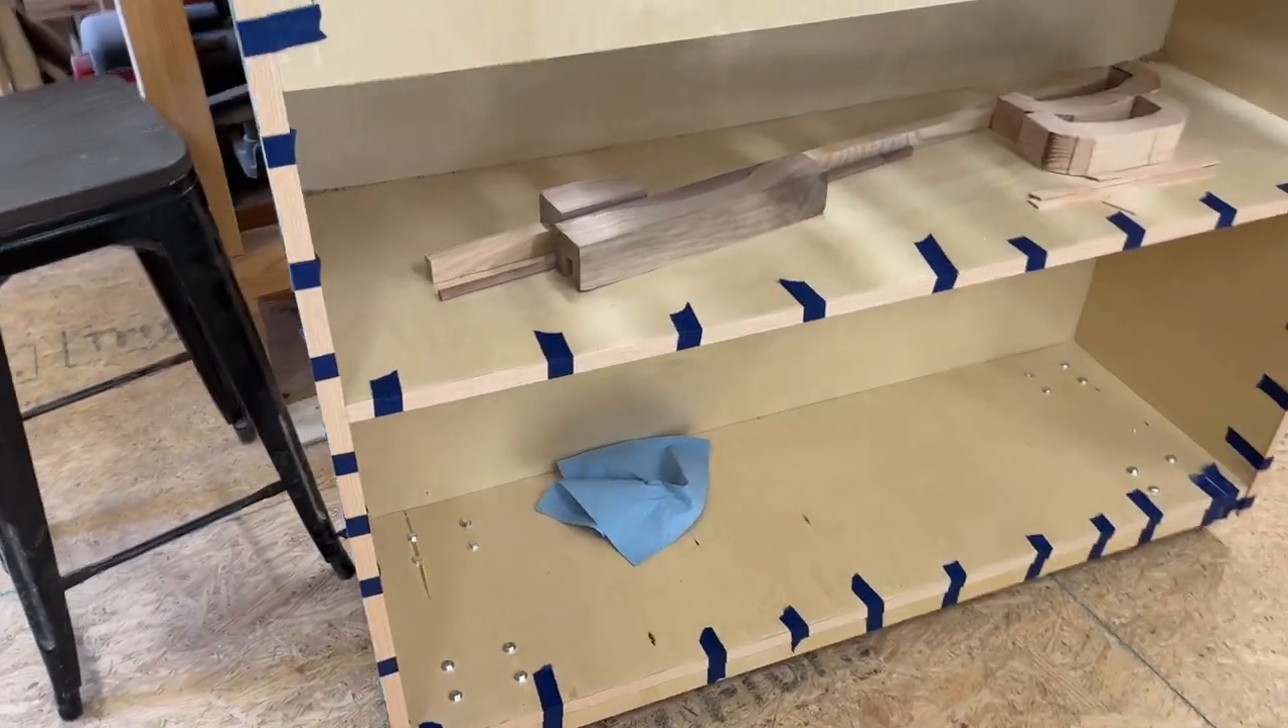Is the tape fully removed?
No.